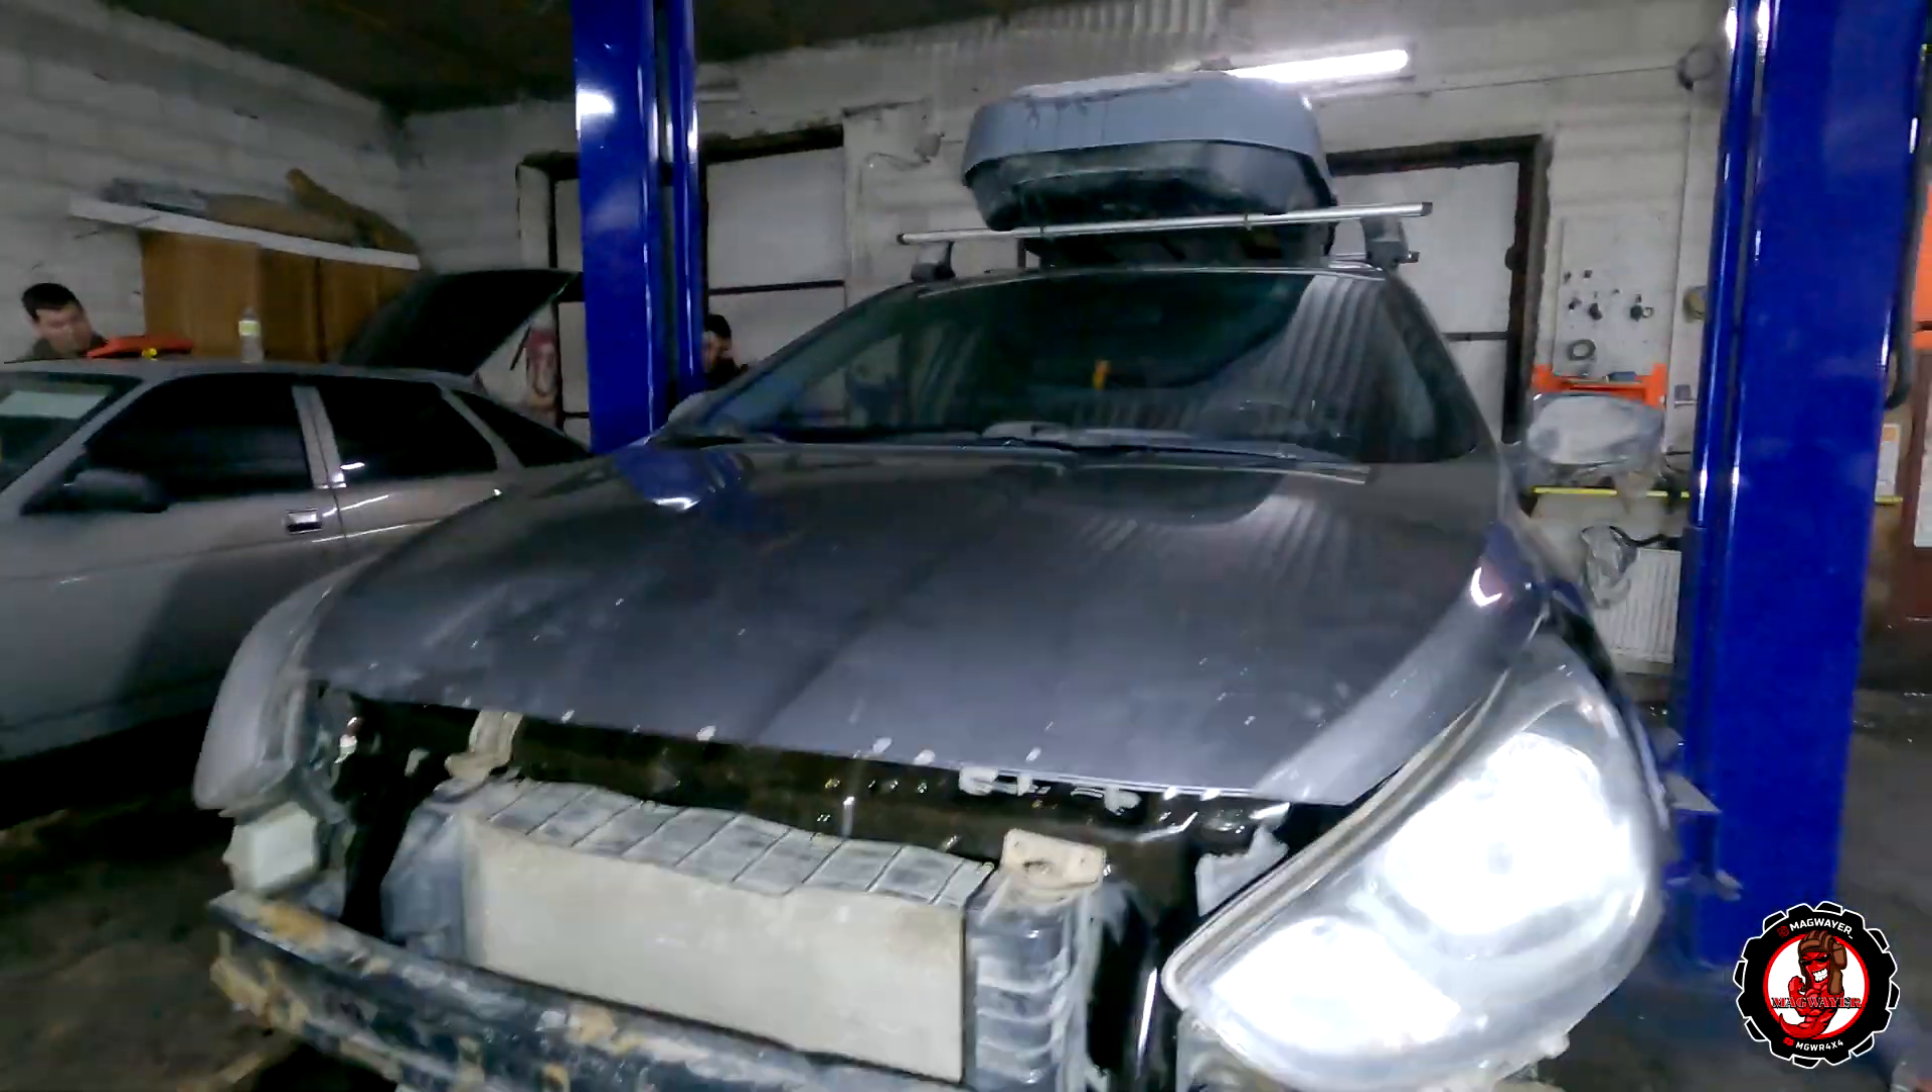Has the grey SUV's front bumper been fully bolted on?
No.